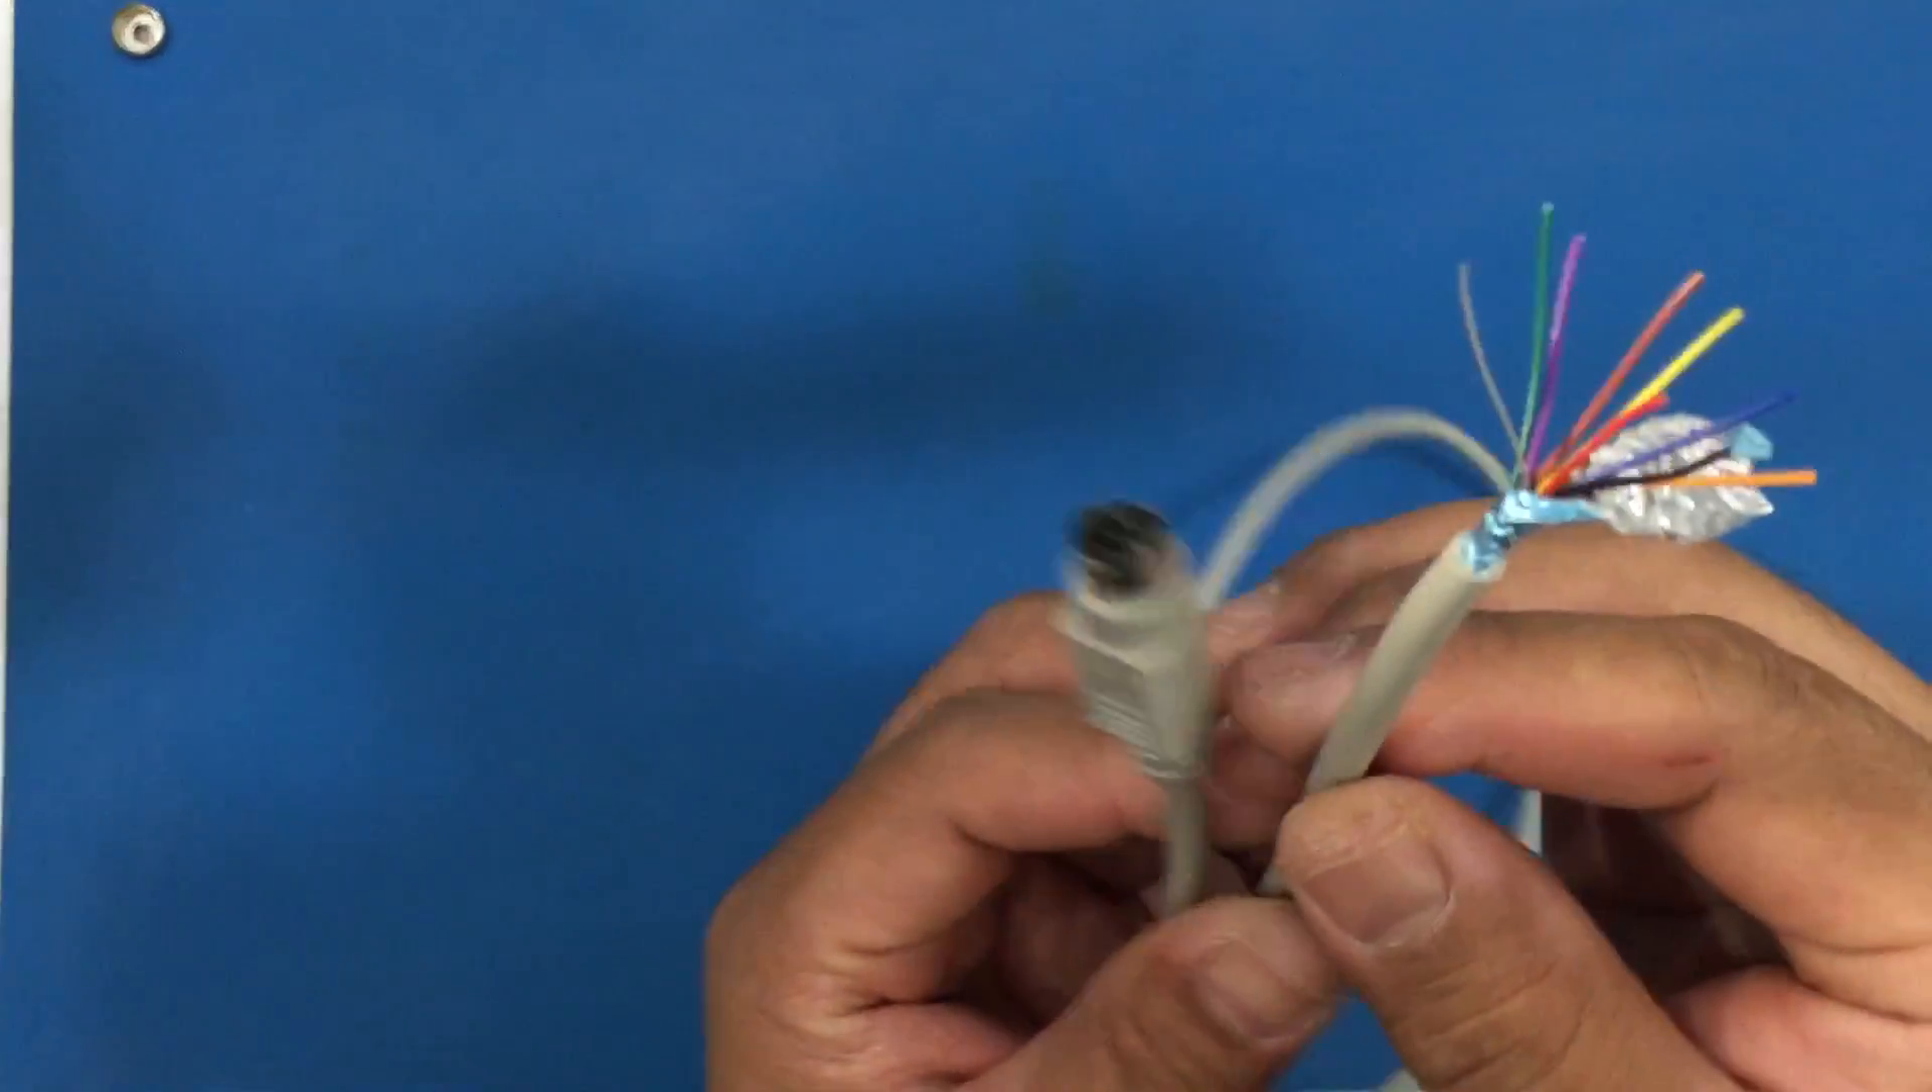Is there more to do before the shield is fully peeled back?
No.